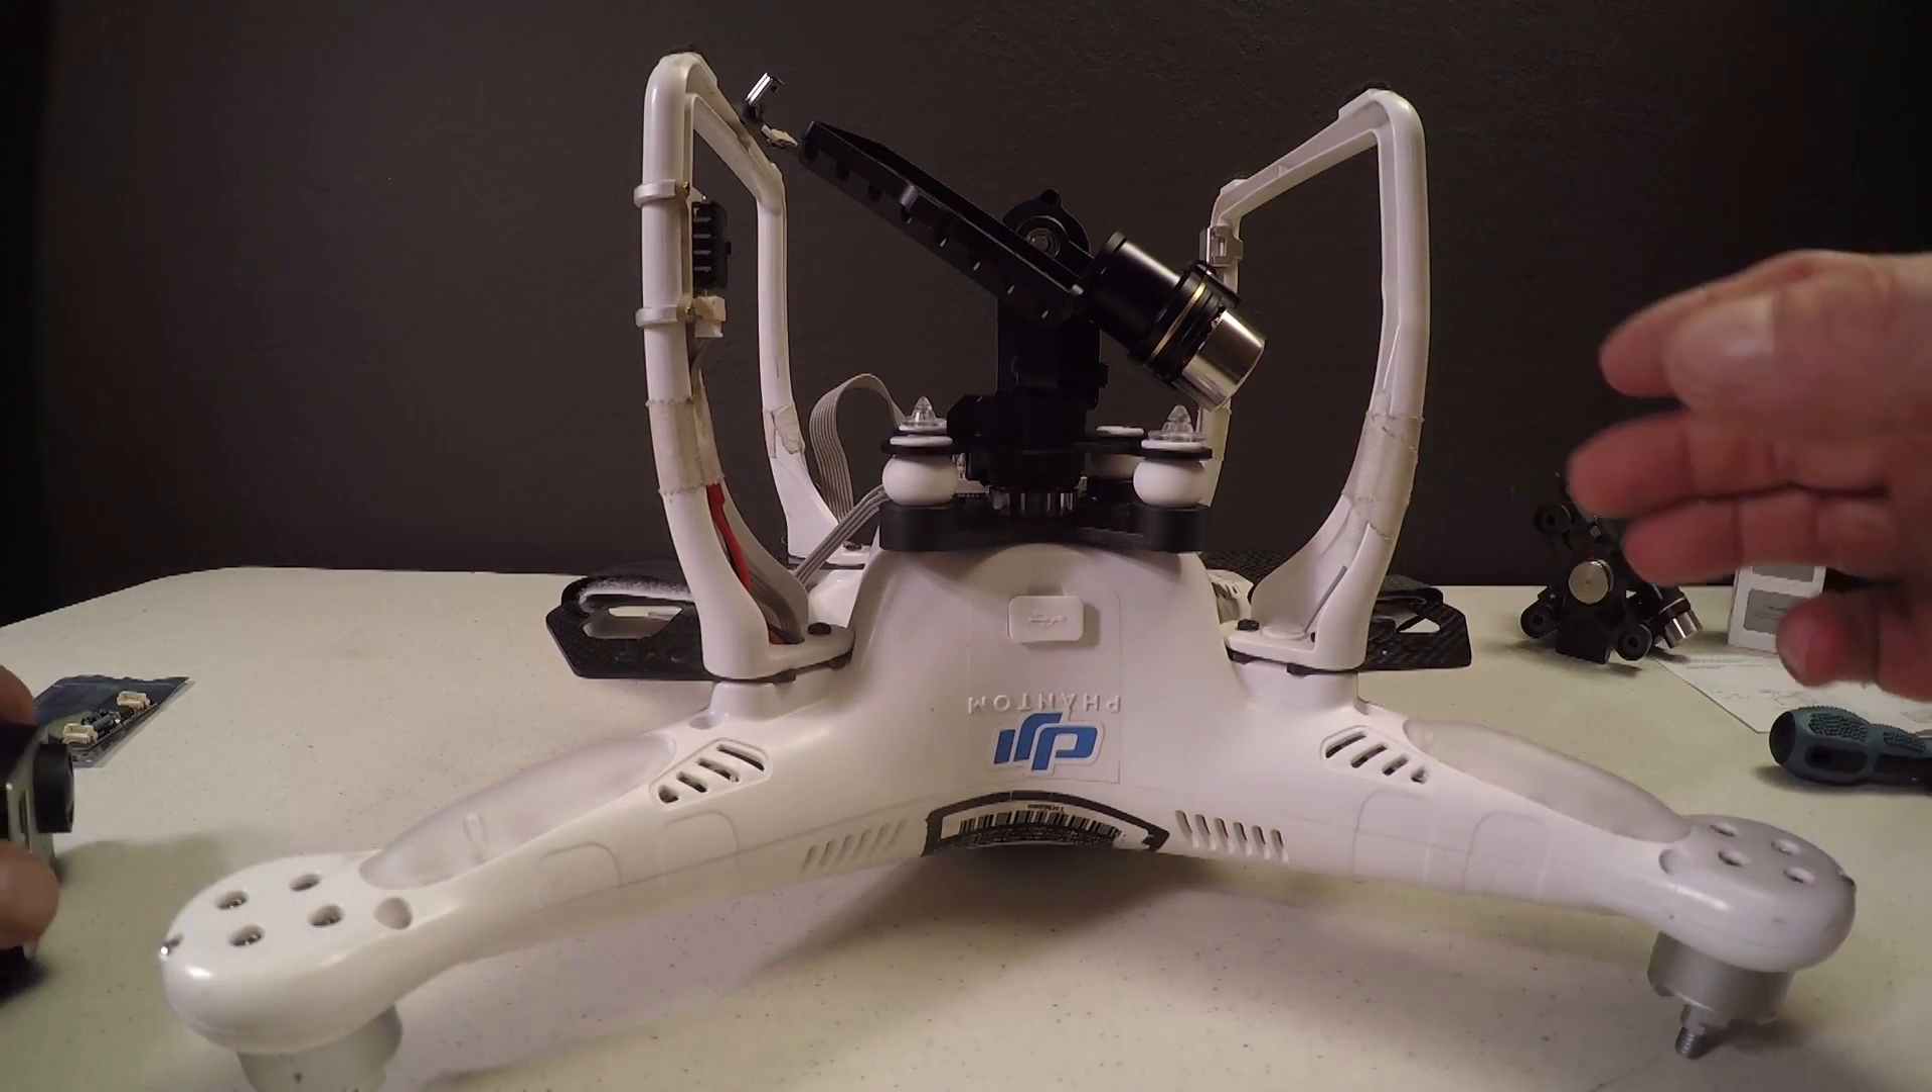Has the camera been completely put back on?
No.